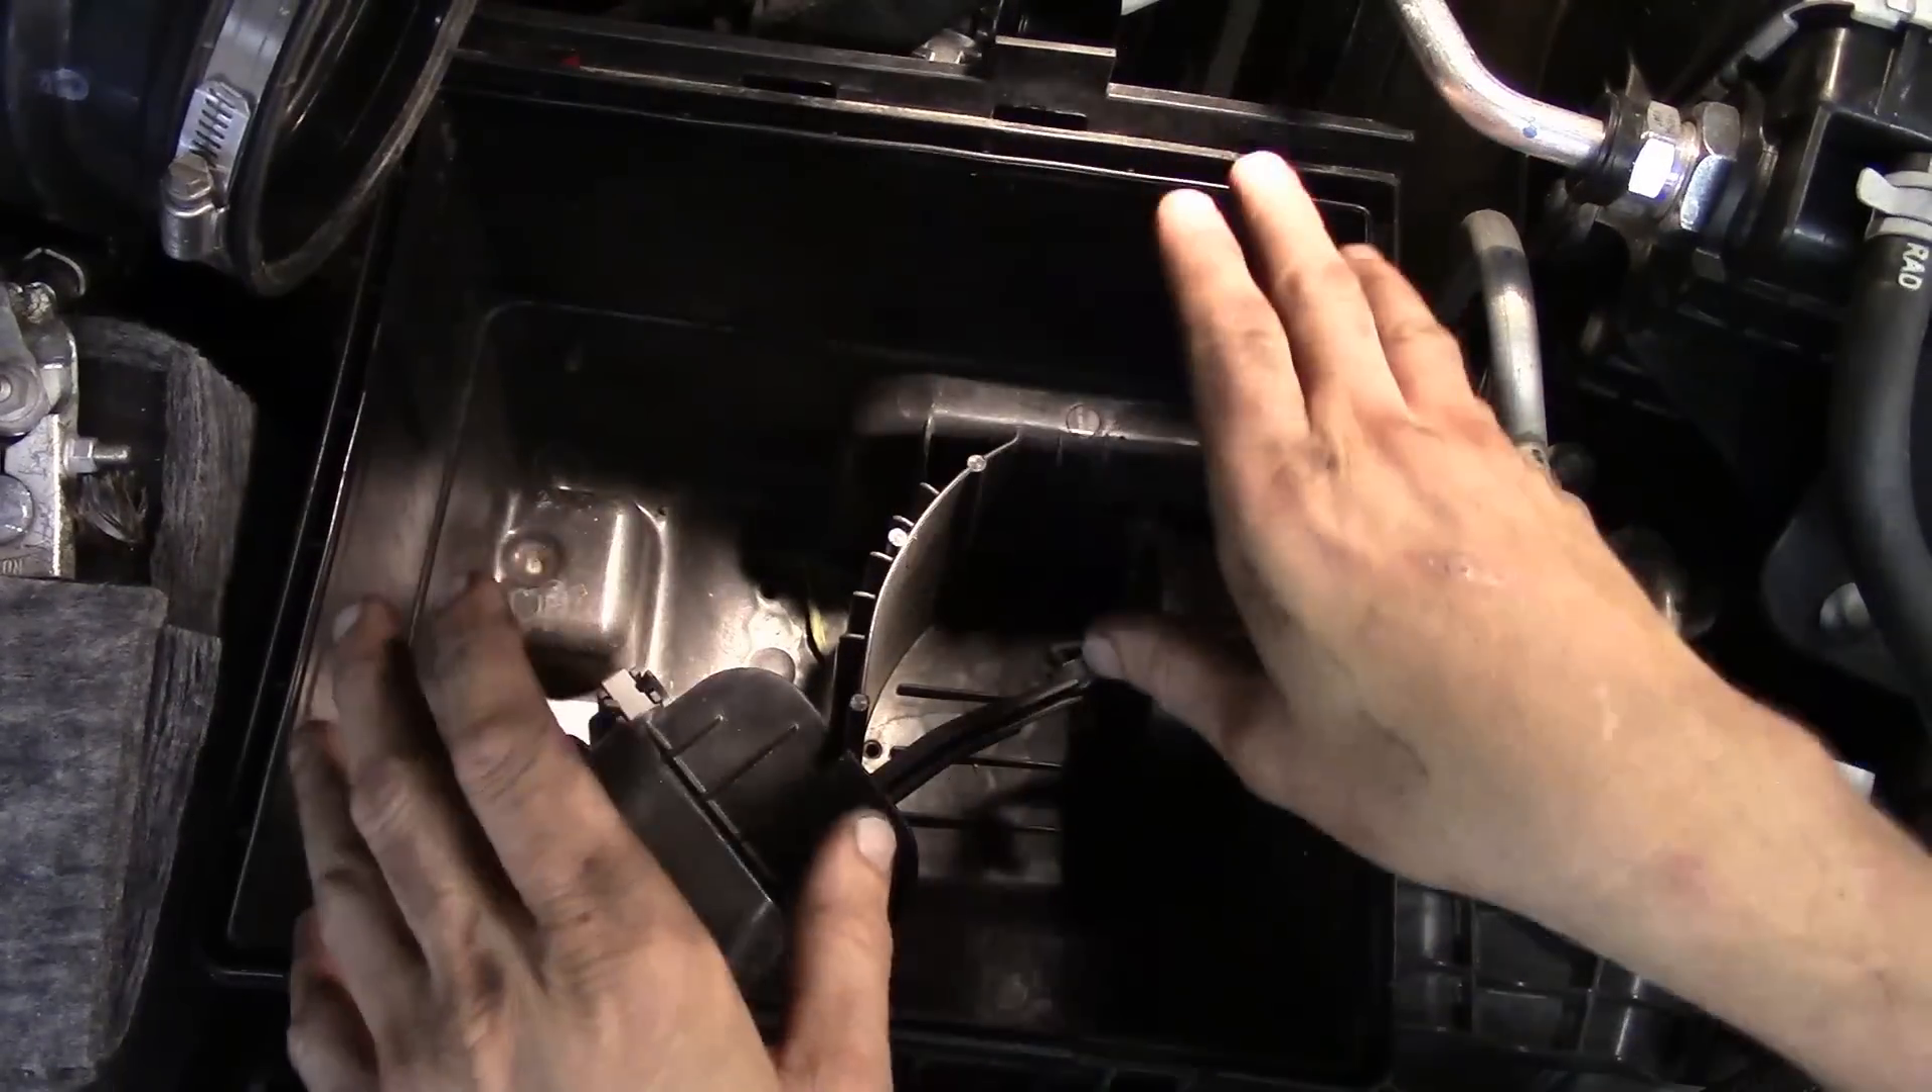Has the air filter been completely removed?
Yes.